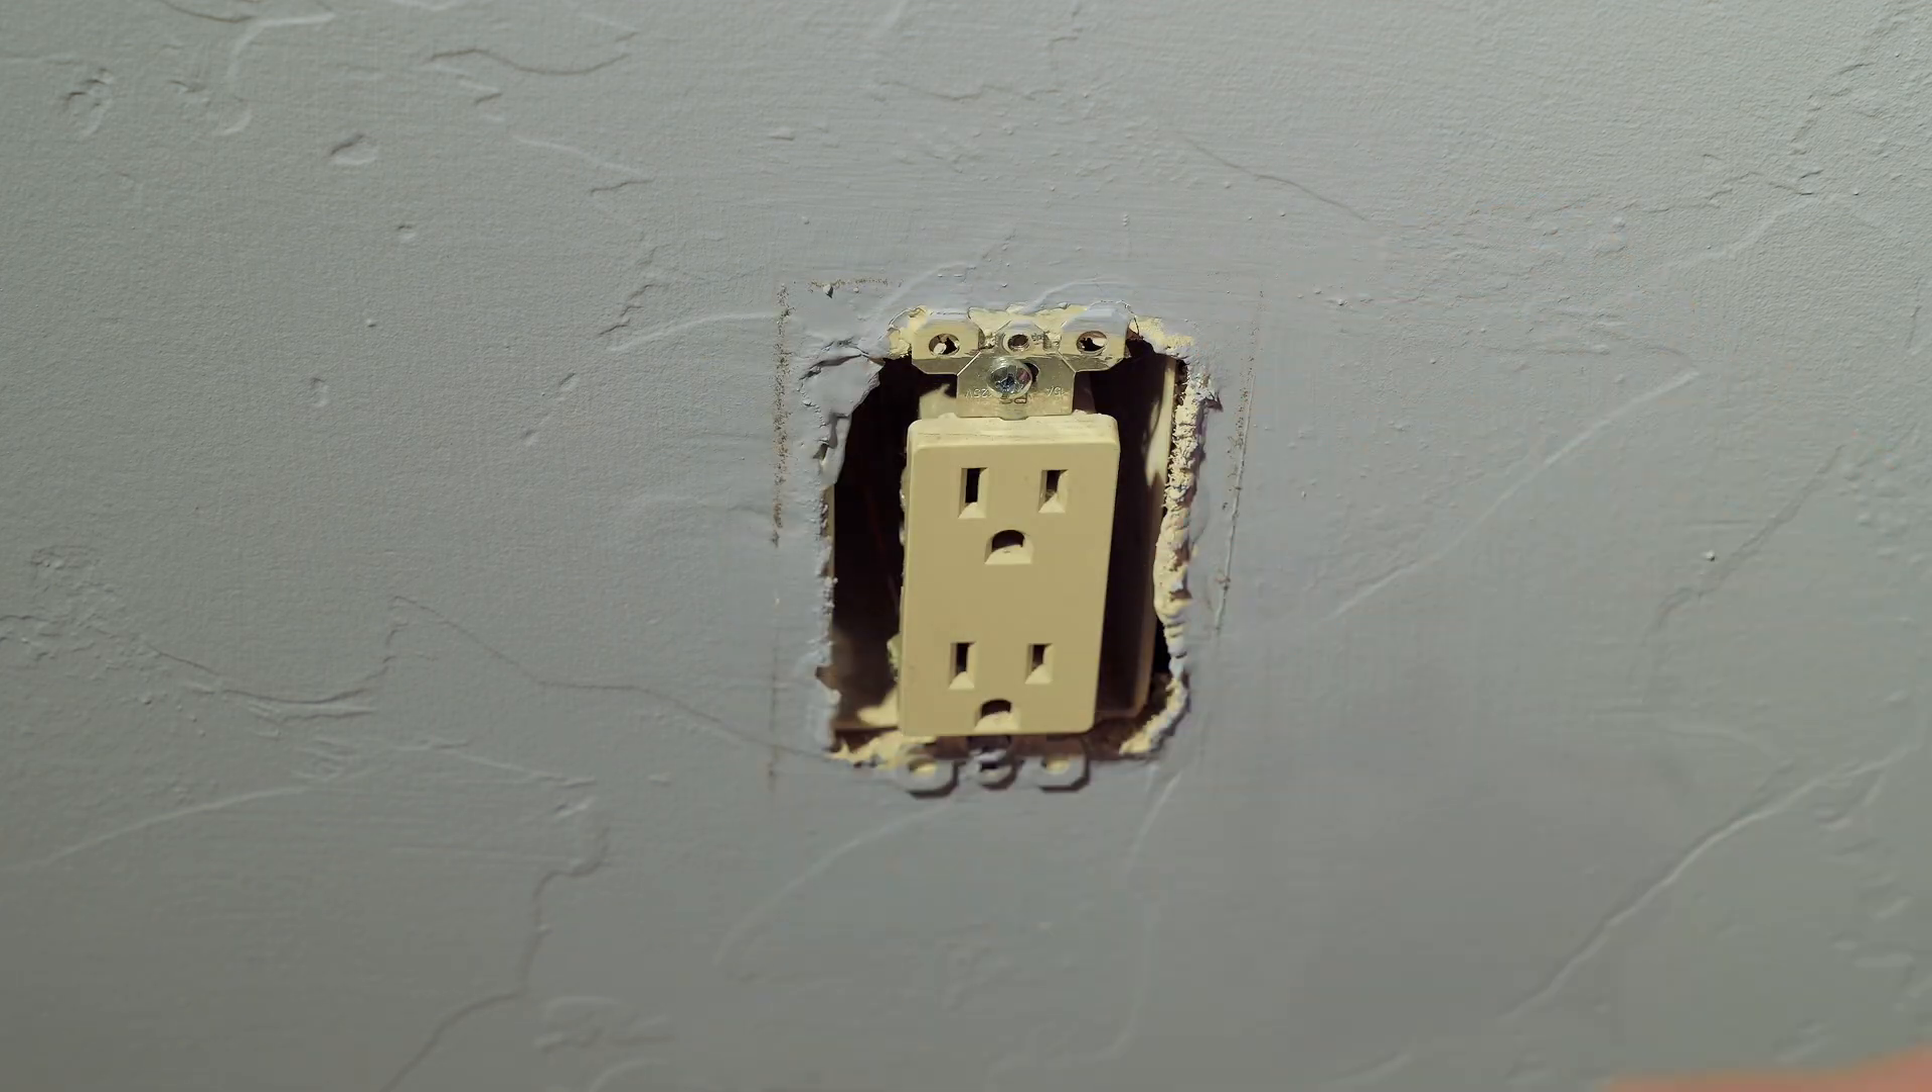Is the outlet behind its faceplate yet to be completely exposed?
No.